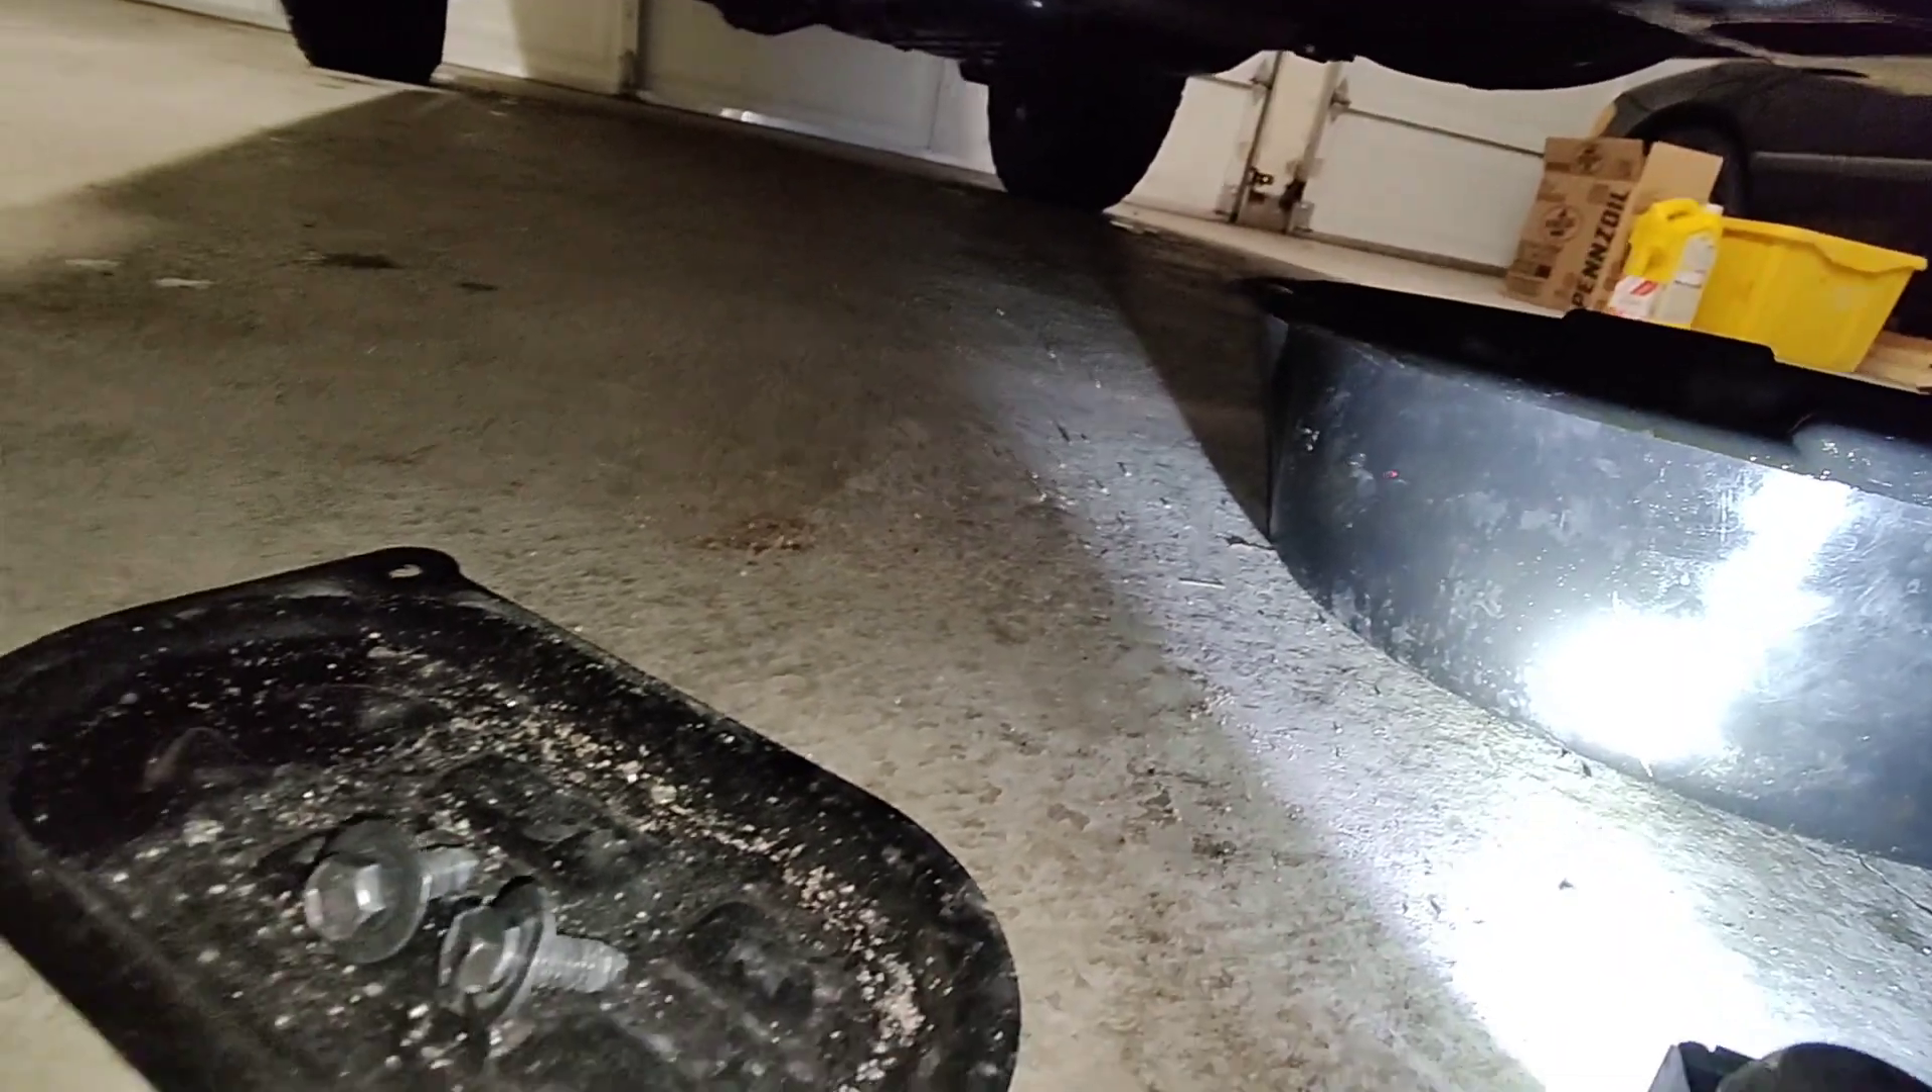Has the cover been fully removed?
Yes.